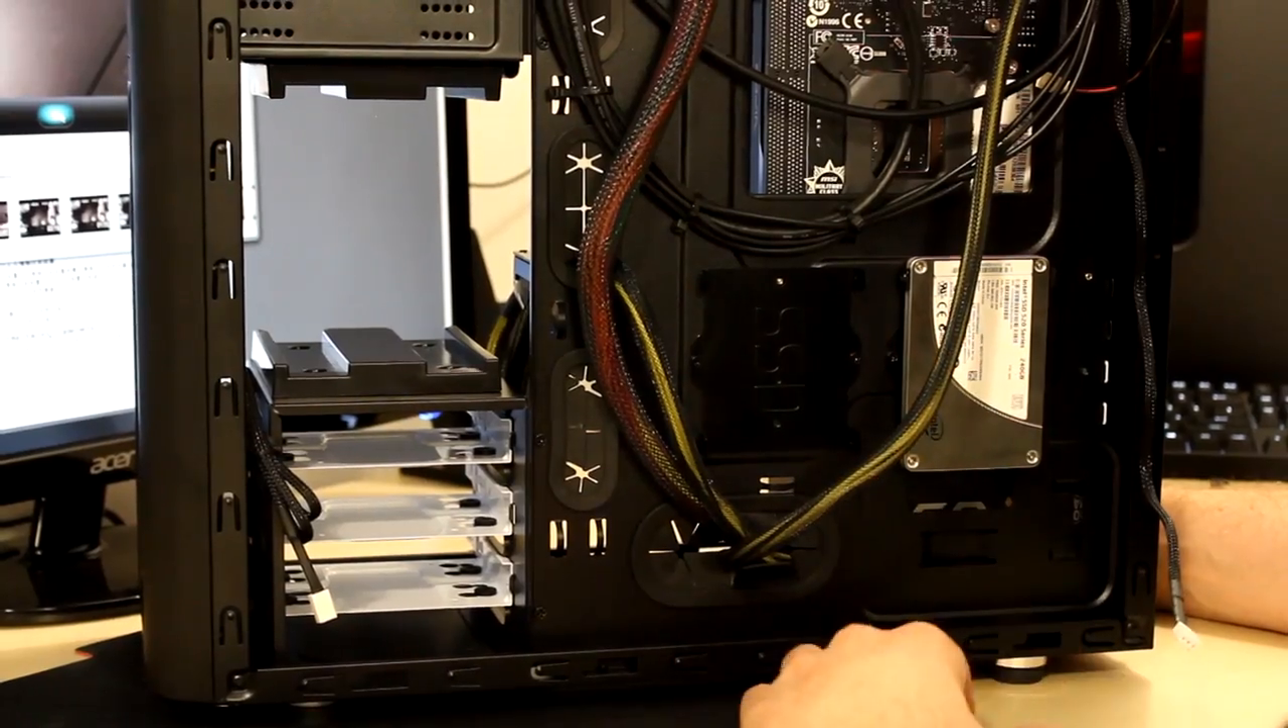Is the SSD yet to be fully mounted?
No.